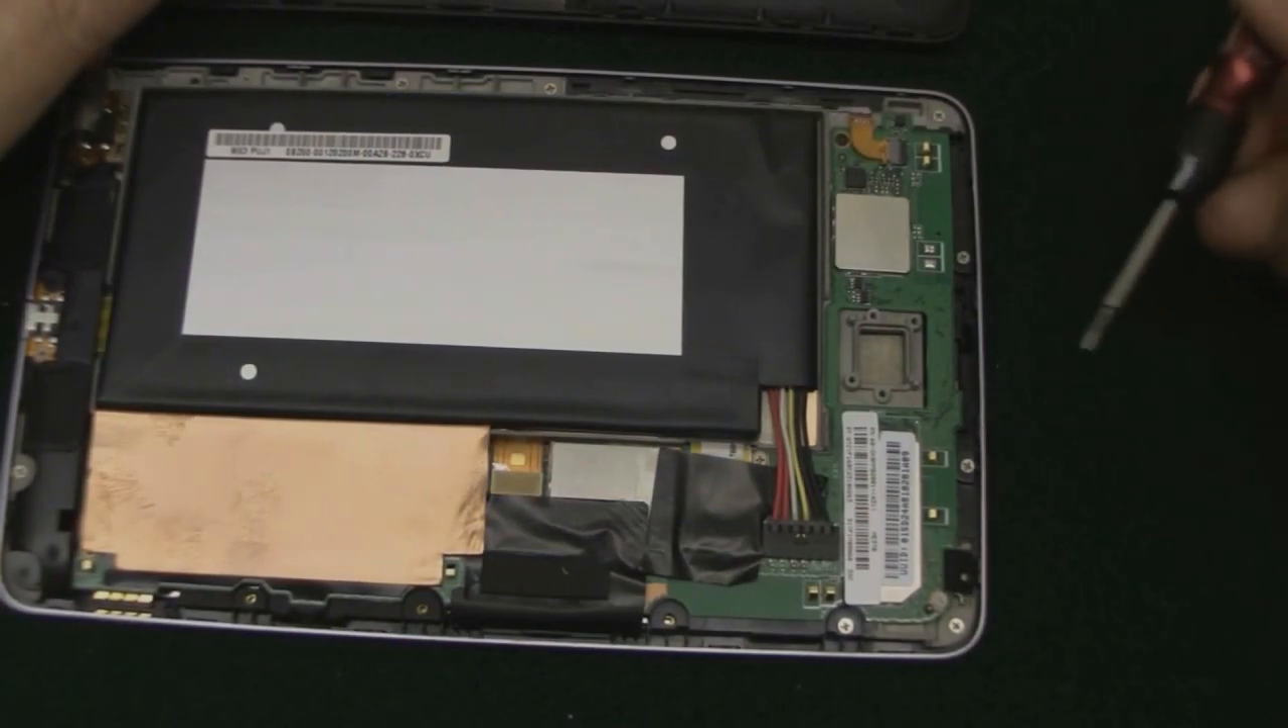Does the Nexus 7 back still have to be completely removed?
No.